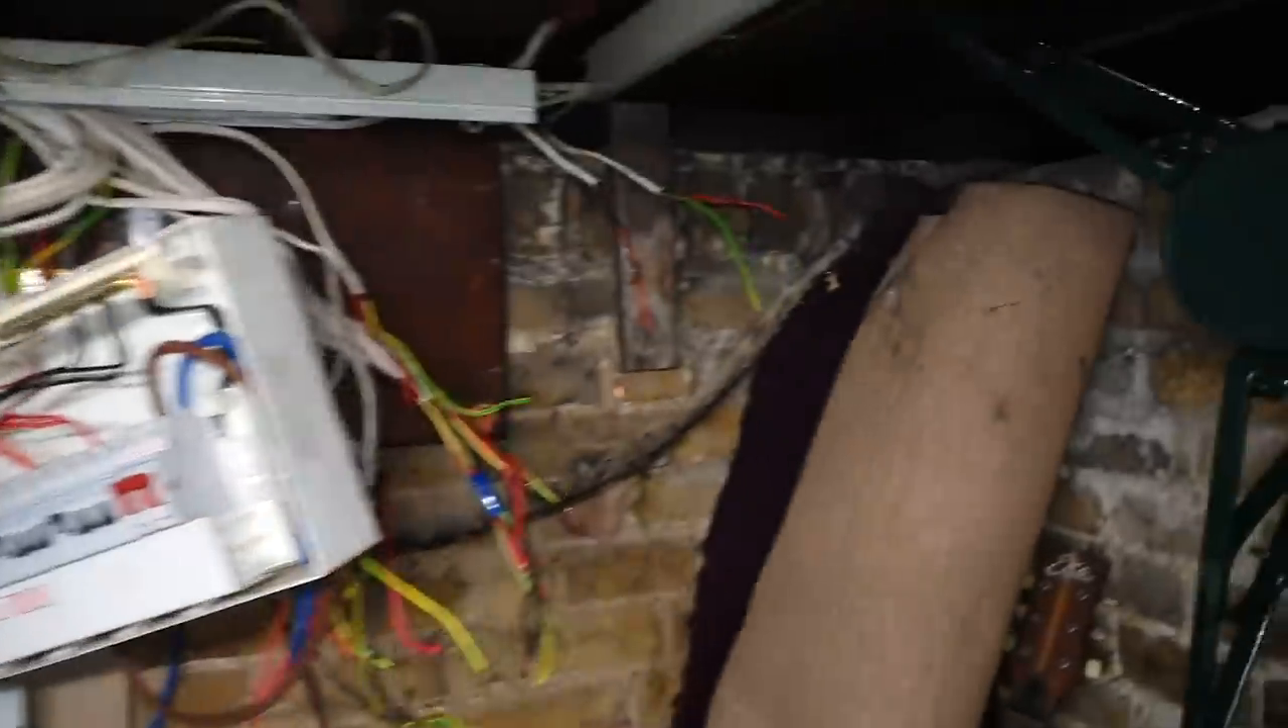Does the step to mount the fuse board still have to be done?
Yes.